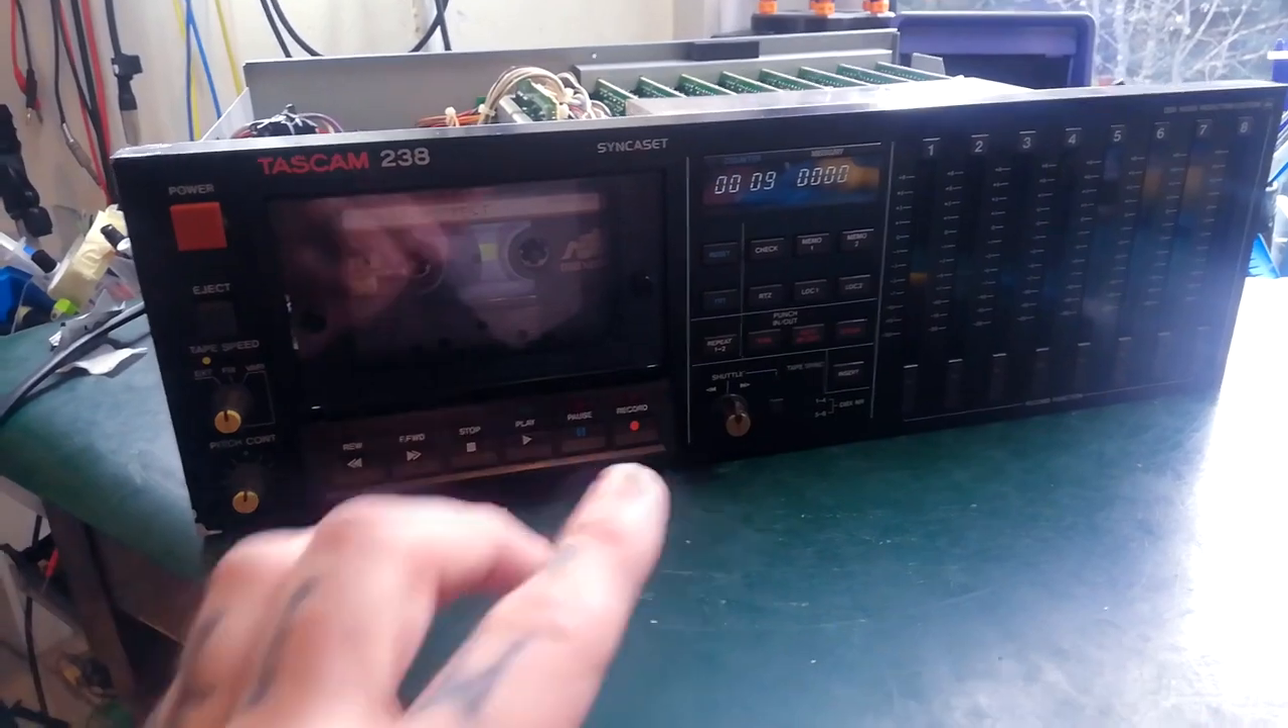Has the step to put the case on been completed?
No.